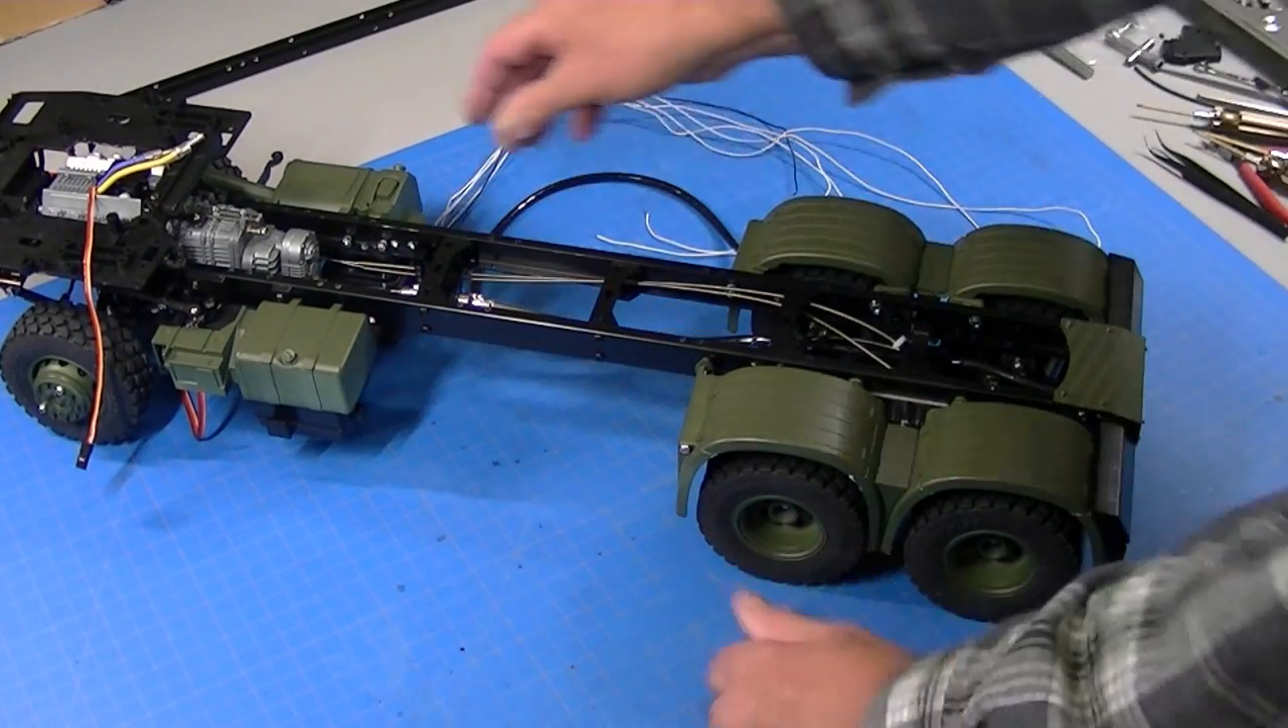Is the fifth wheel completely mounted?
No.